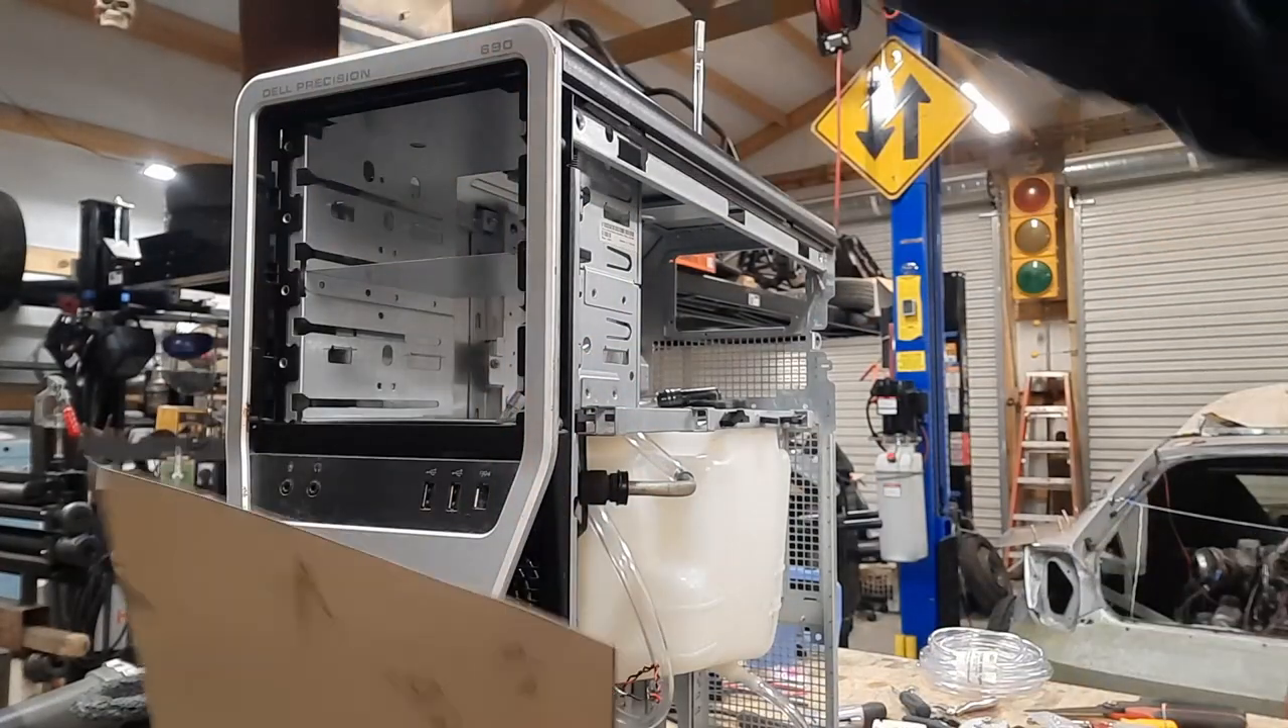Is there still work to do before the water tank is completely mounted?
No.